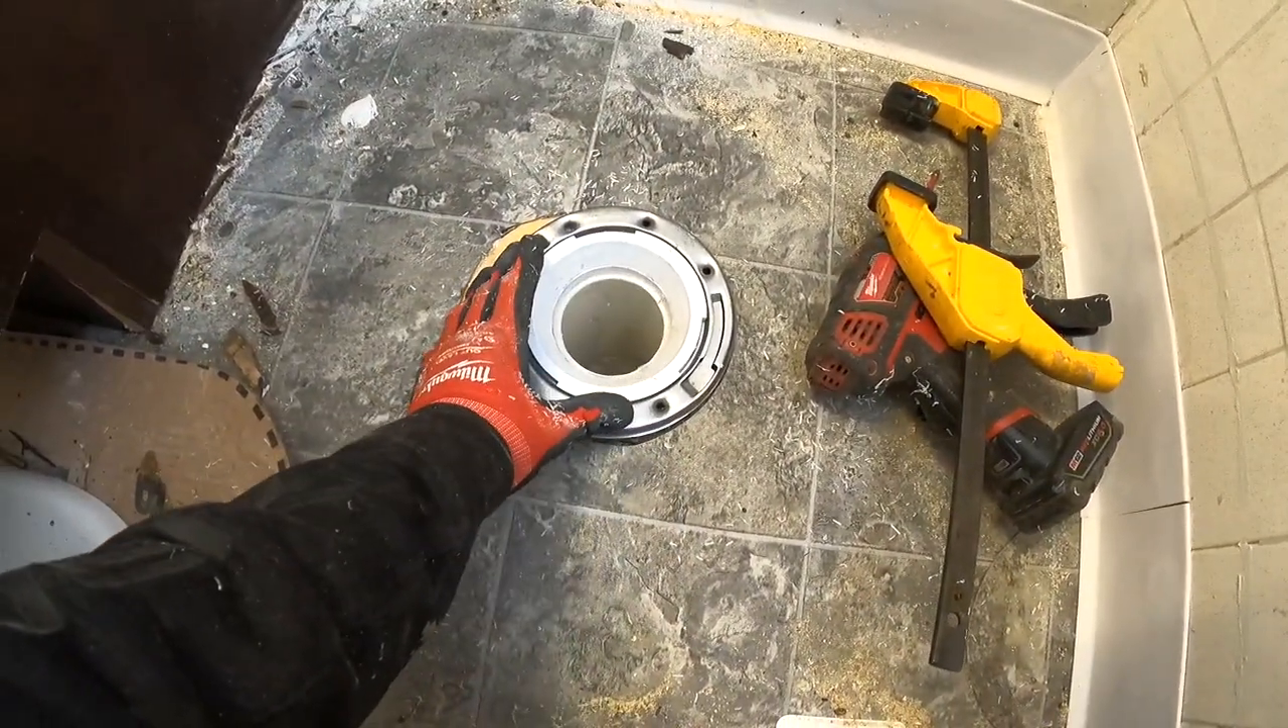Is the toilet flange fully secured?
No.